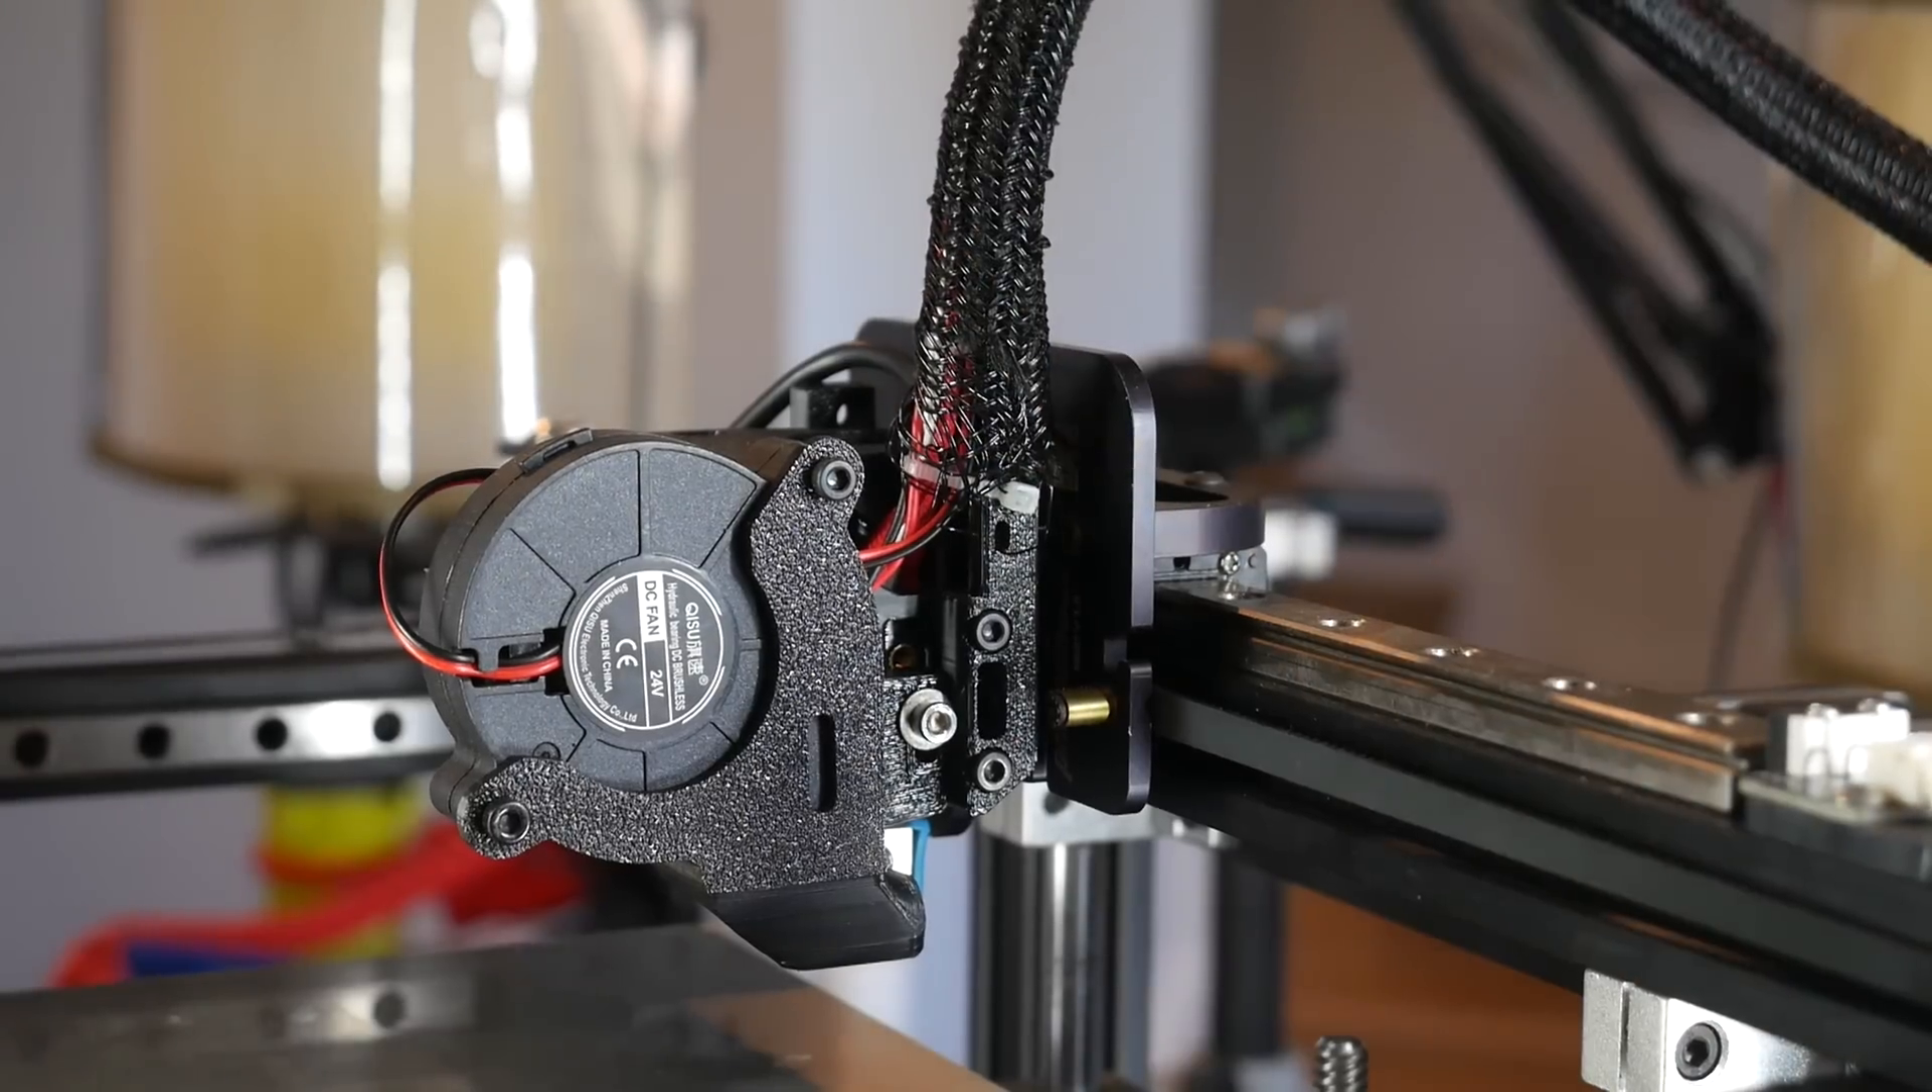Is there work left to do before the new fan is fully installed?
No.